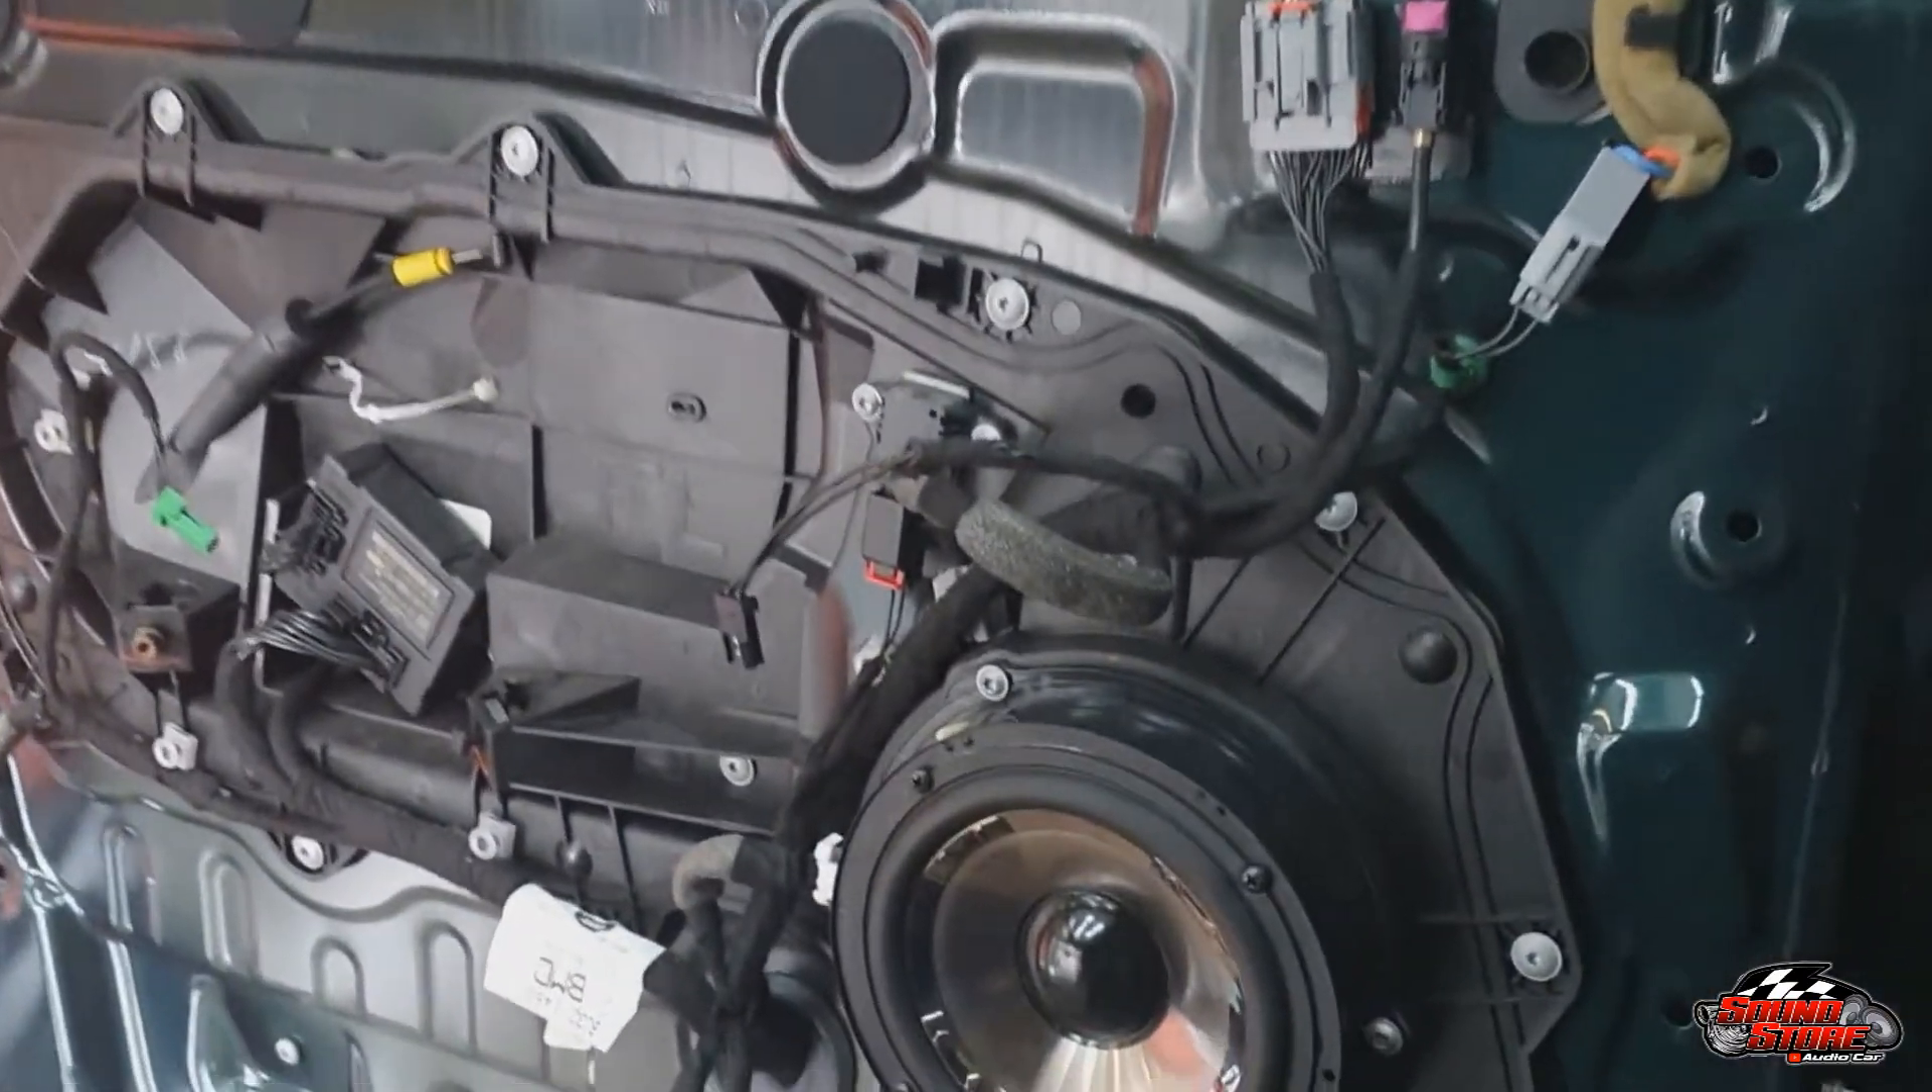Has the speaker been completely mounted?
Yes.